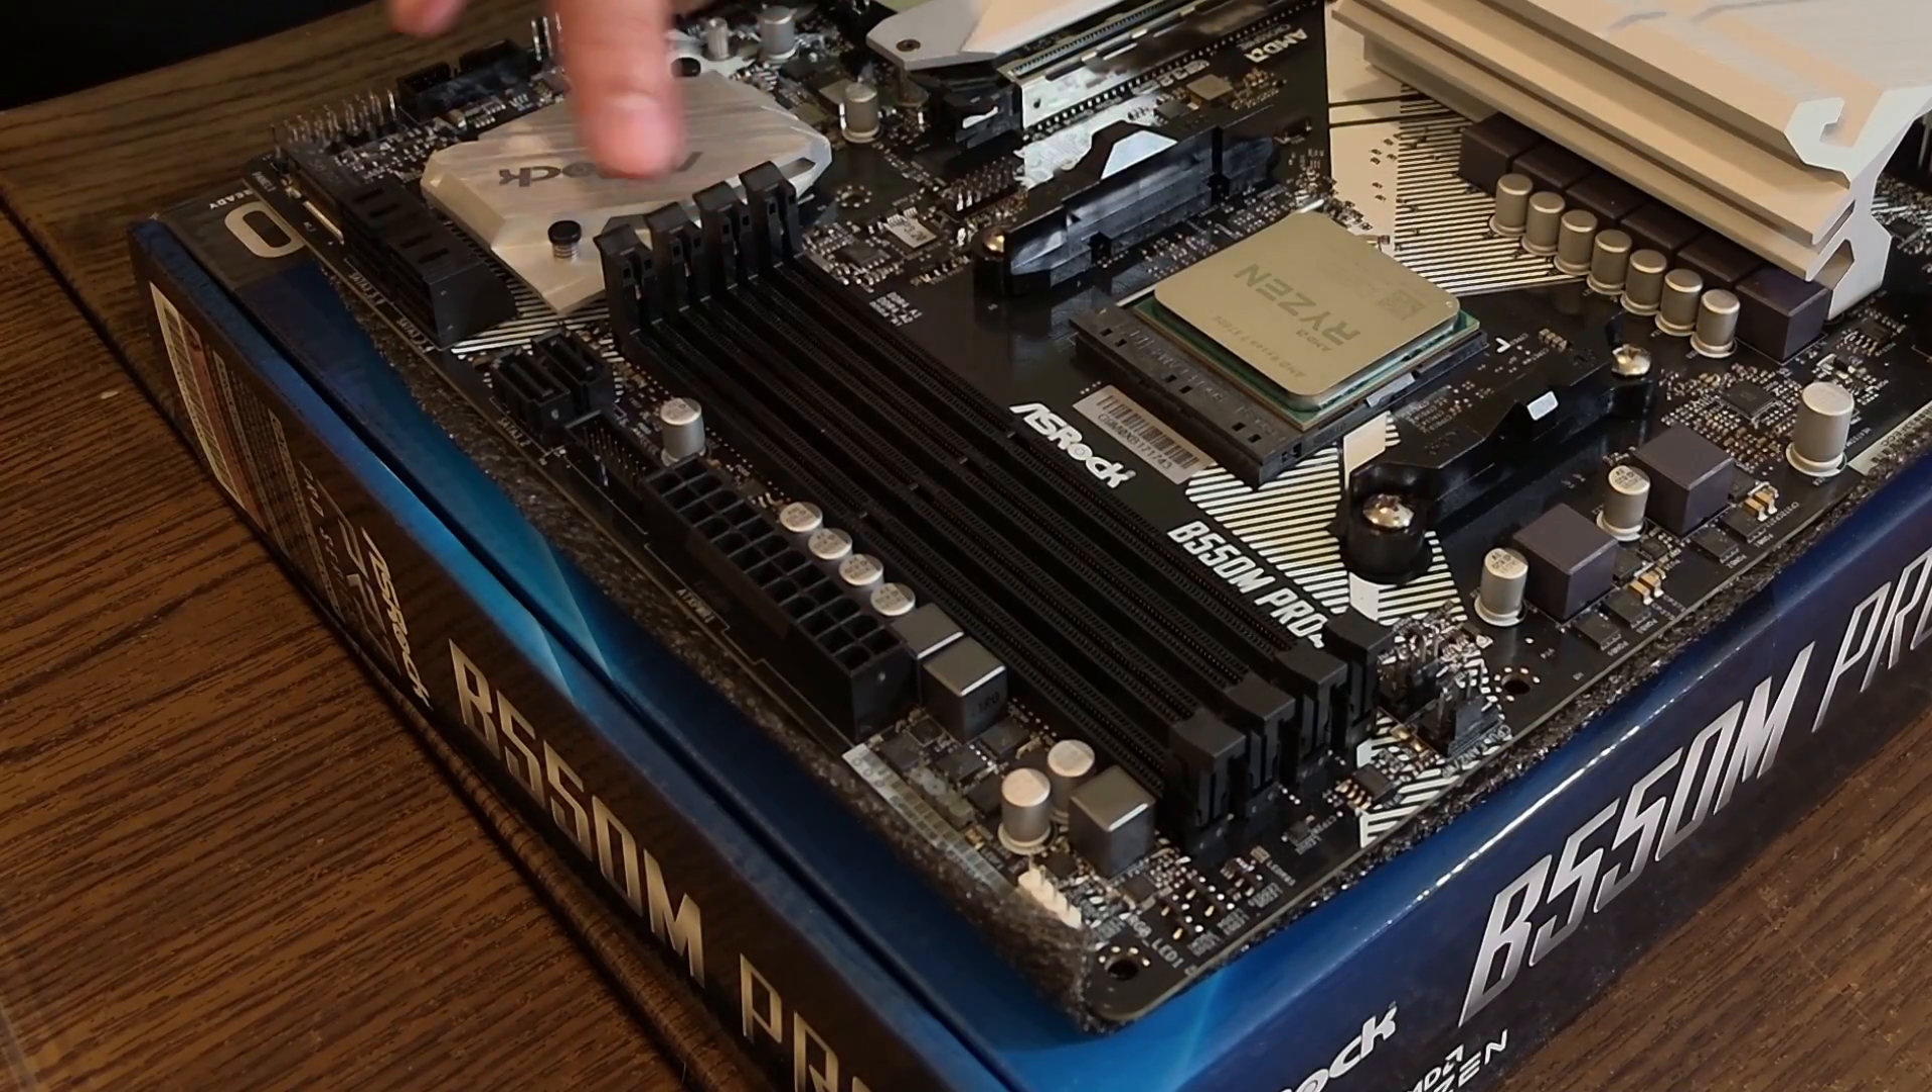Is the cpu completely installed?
Yes.